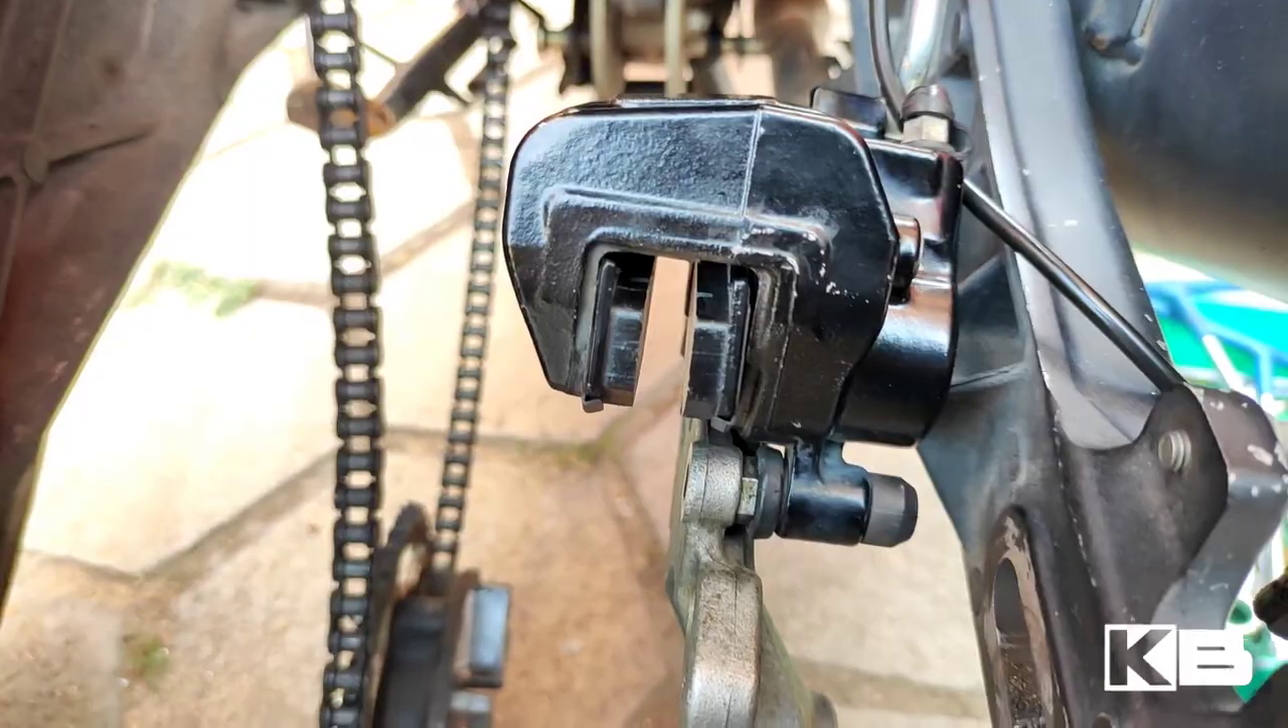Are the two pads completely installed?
Yes.